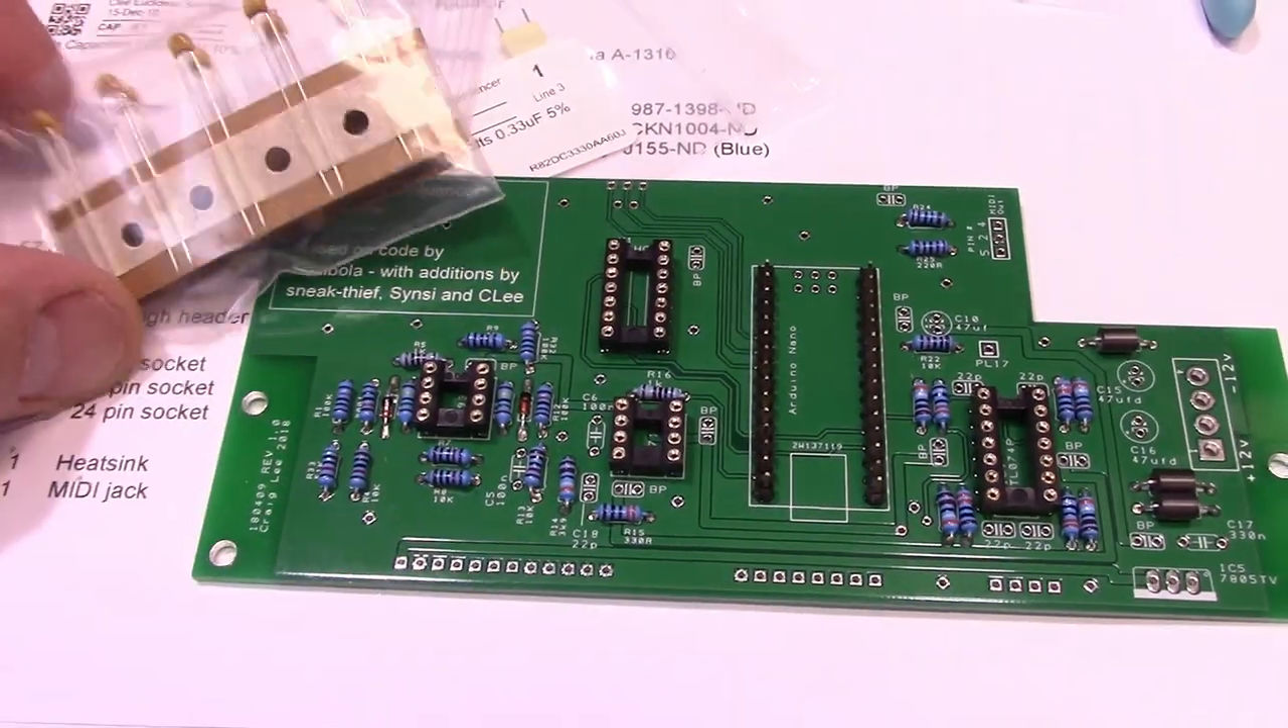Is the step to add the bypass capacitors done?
No.